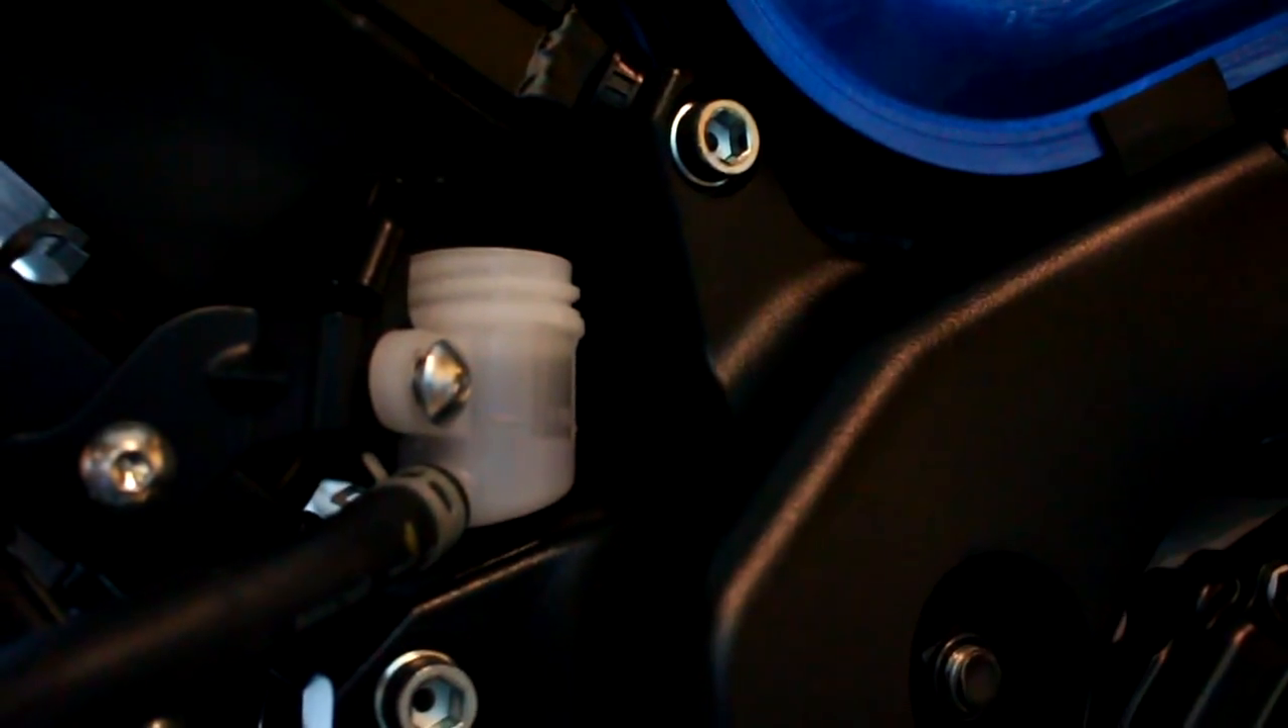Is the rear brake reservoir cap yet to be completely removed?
No.